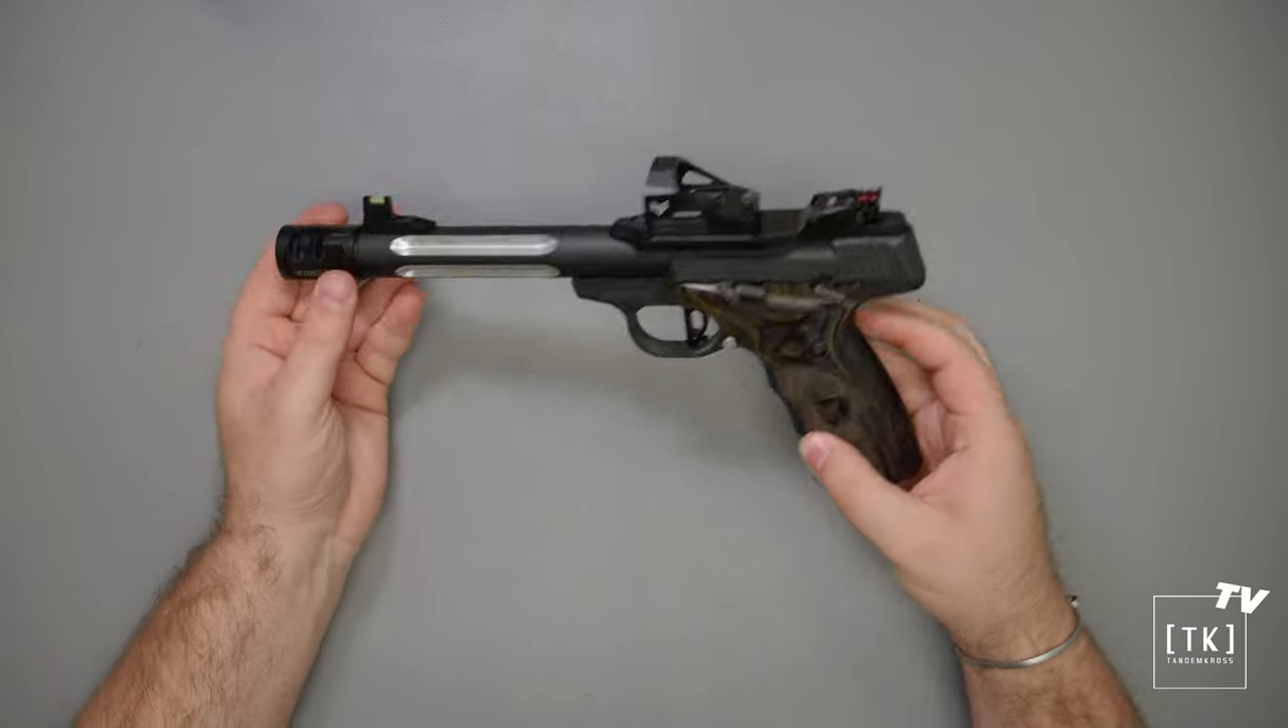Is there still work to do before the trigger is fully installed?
No.